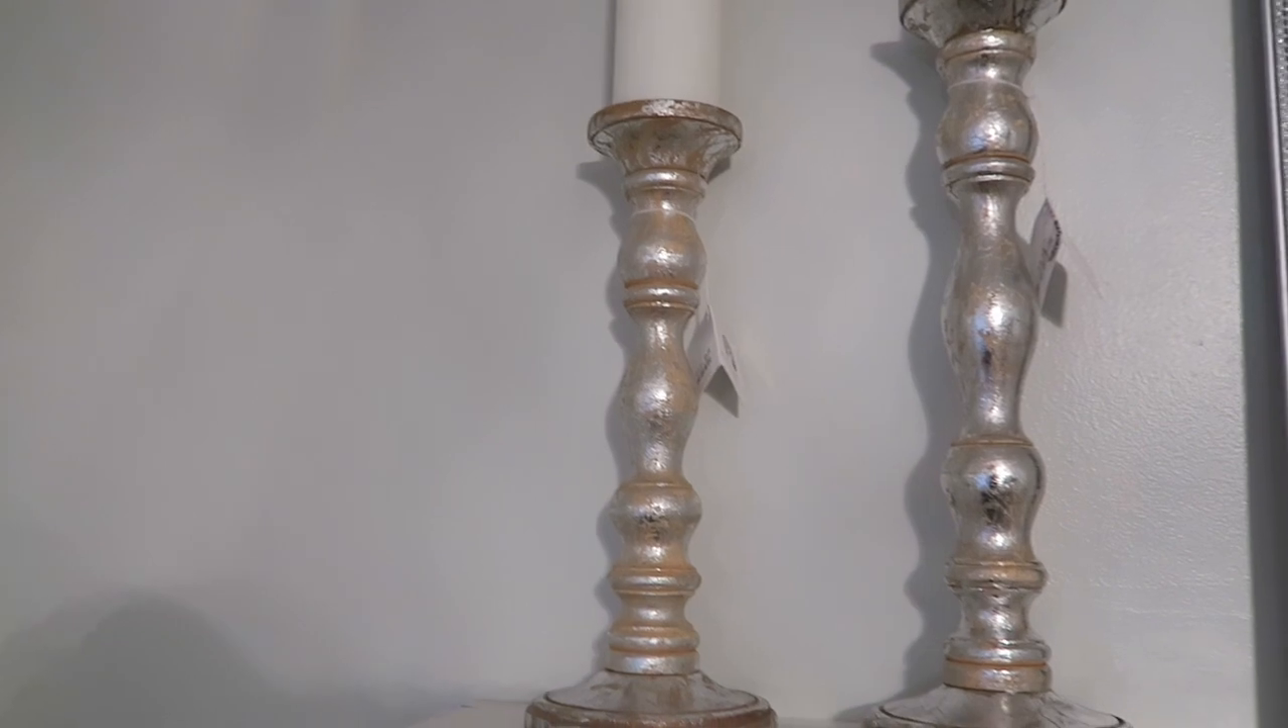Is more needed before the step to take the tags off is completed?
Yes.